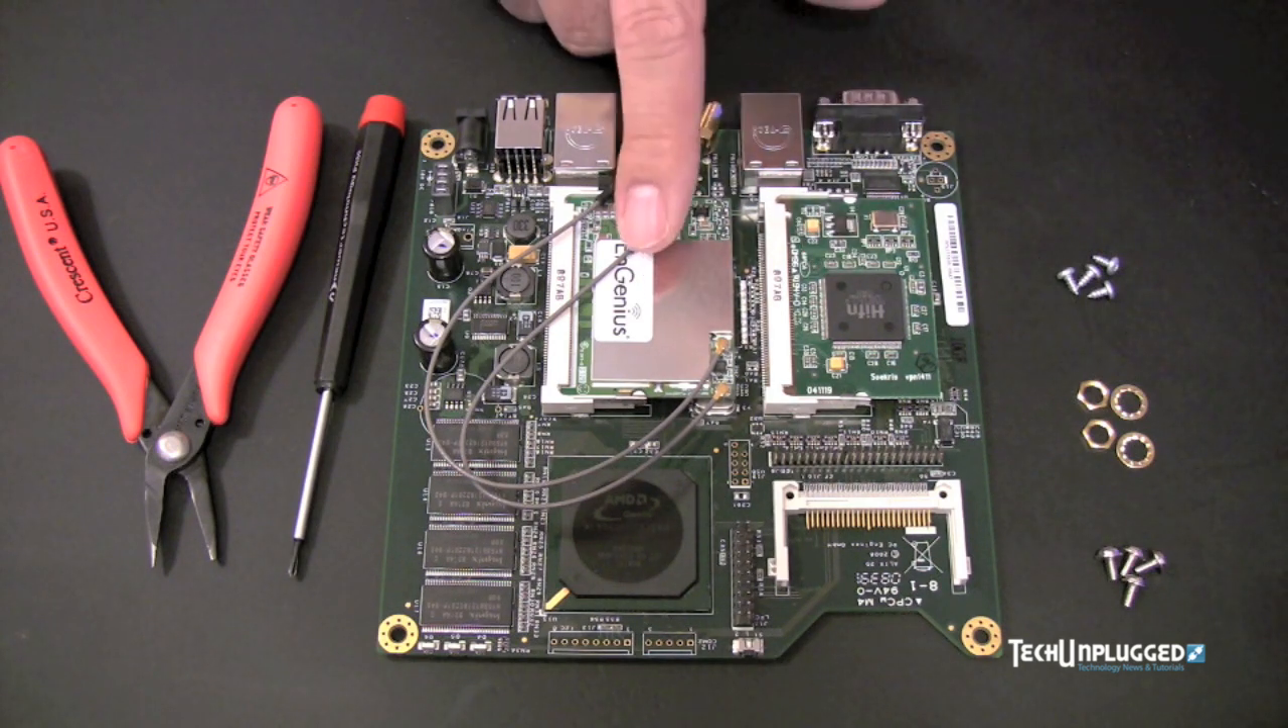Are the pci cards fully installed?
Yes.